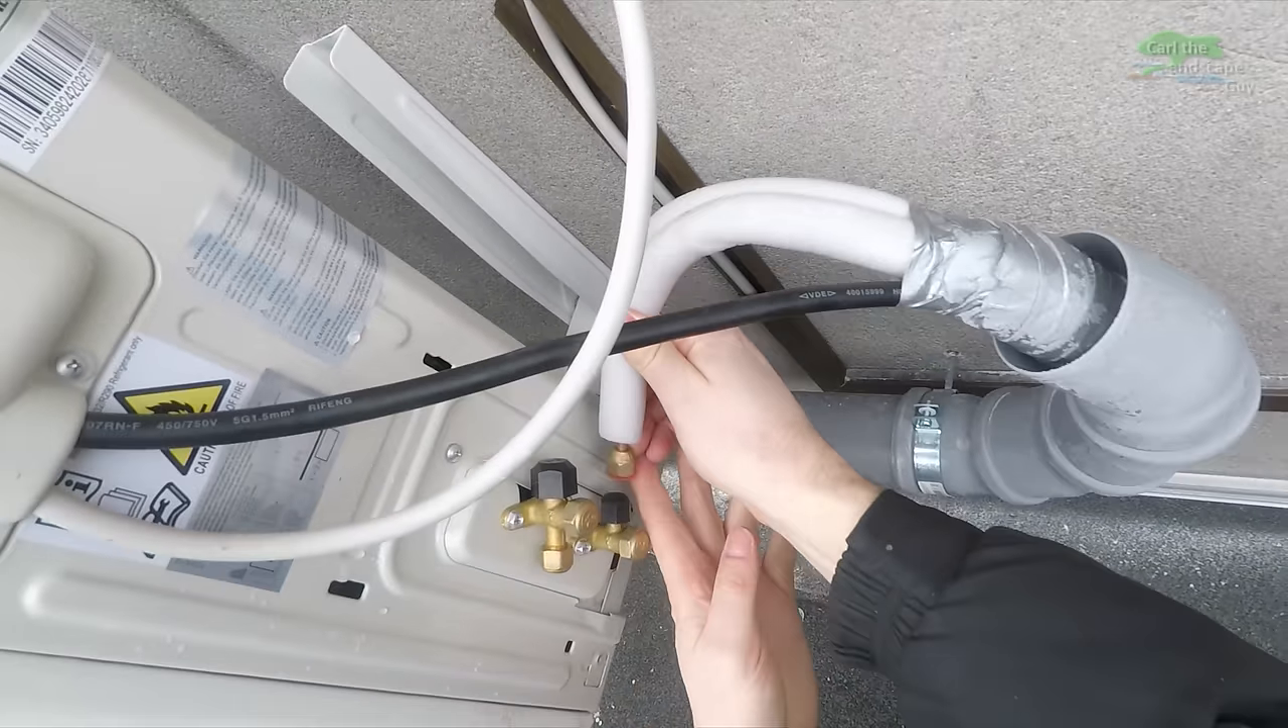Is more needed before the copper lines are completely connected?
Yes.